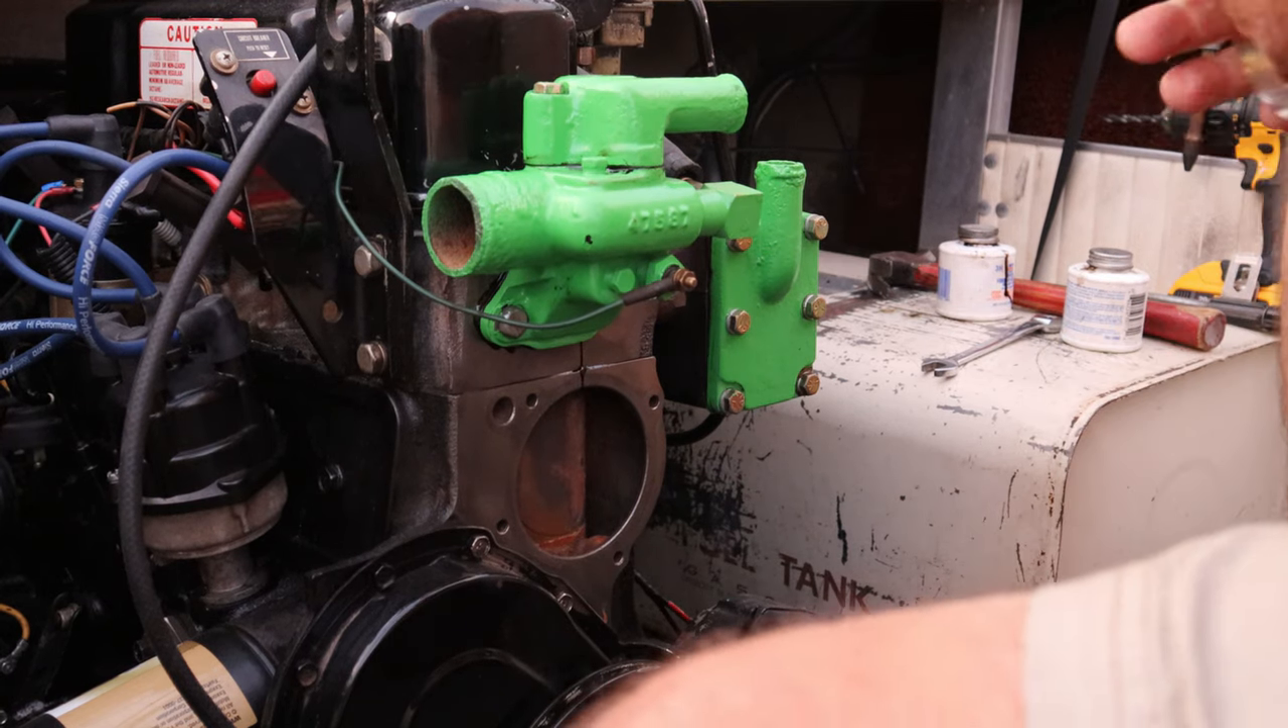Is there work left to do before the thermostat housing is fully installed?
No.